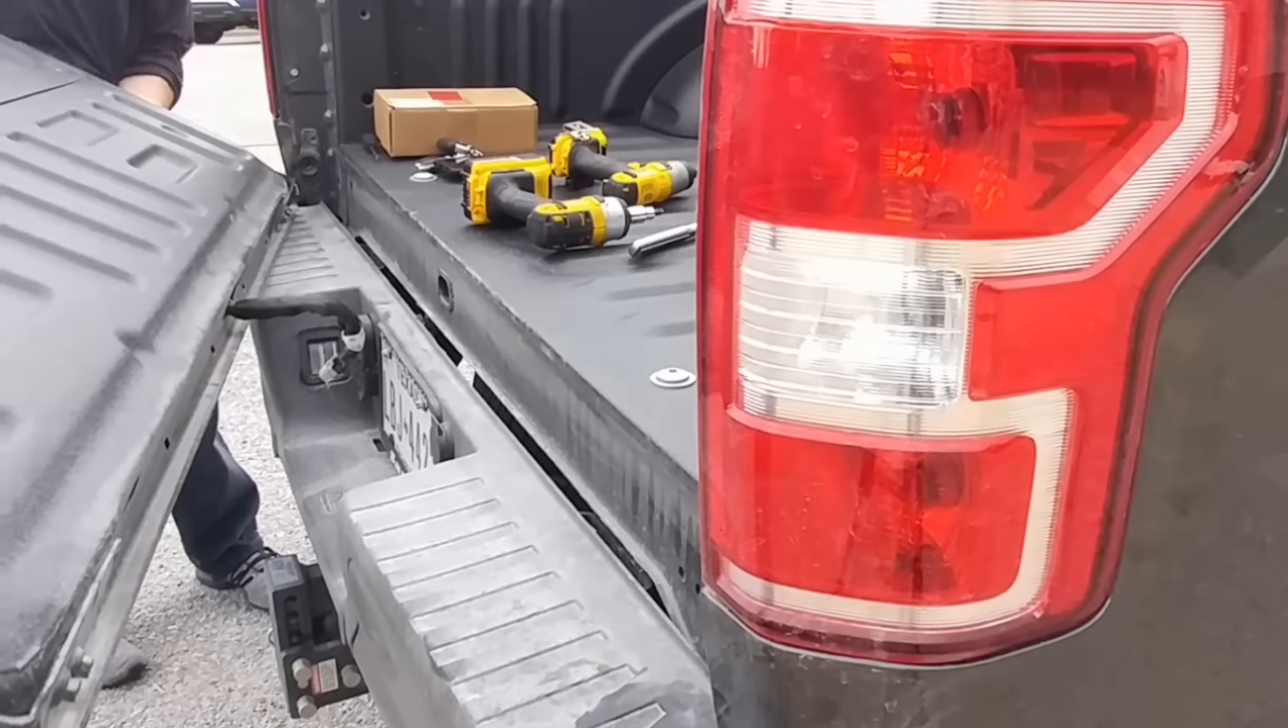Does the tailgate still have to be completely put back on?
Yes.